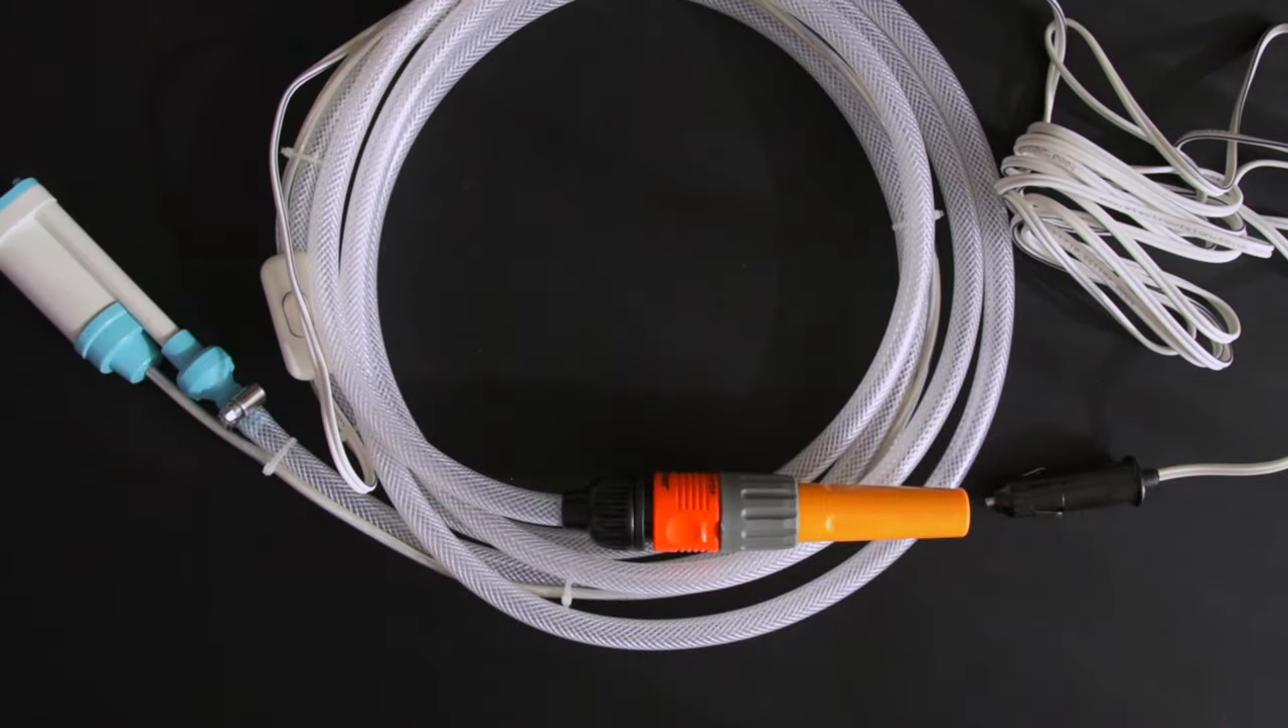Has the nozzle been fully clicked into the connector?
Yes.